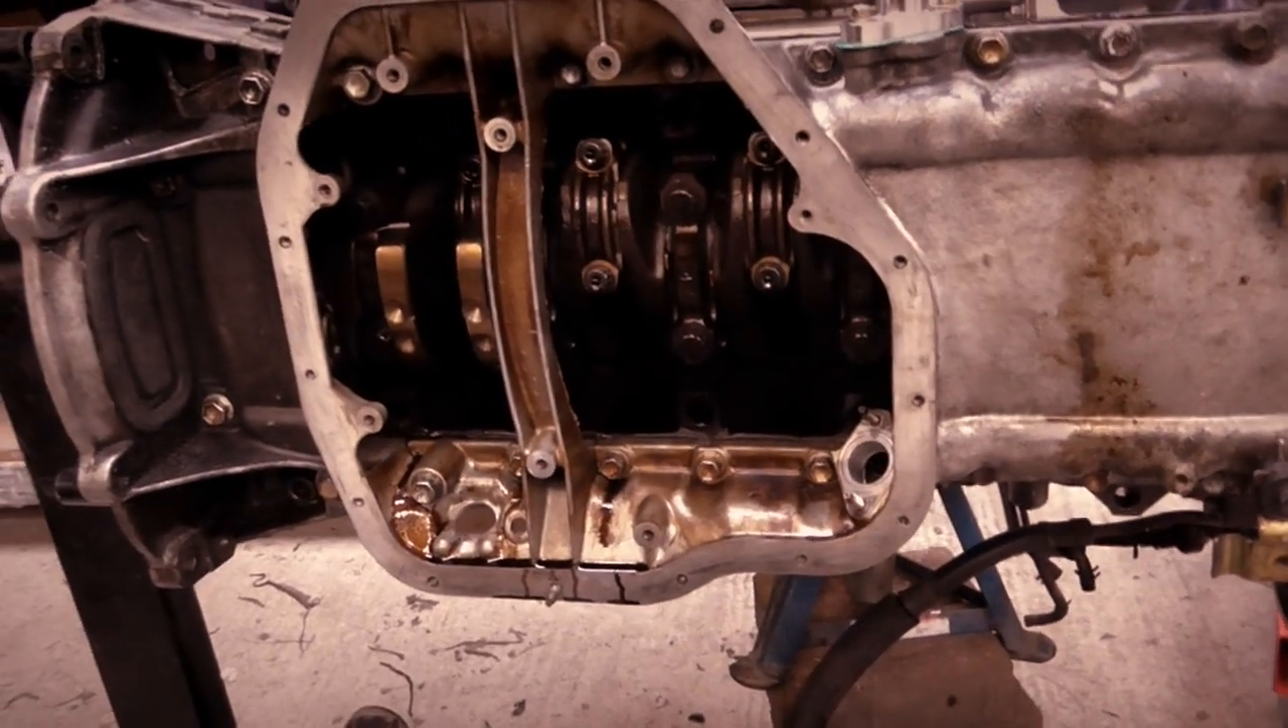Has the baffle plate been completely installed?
No.